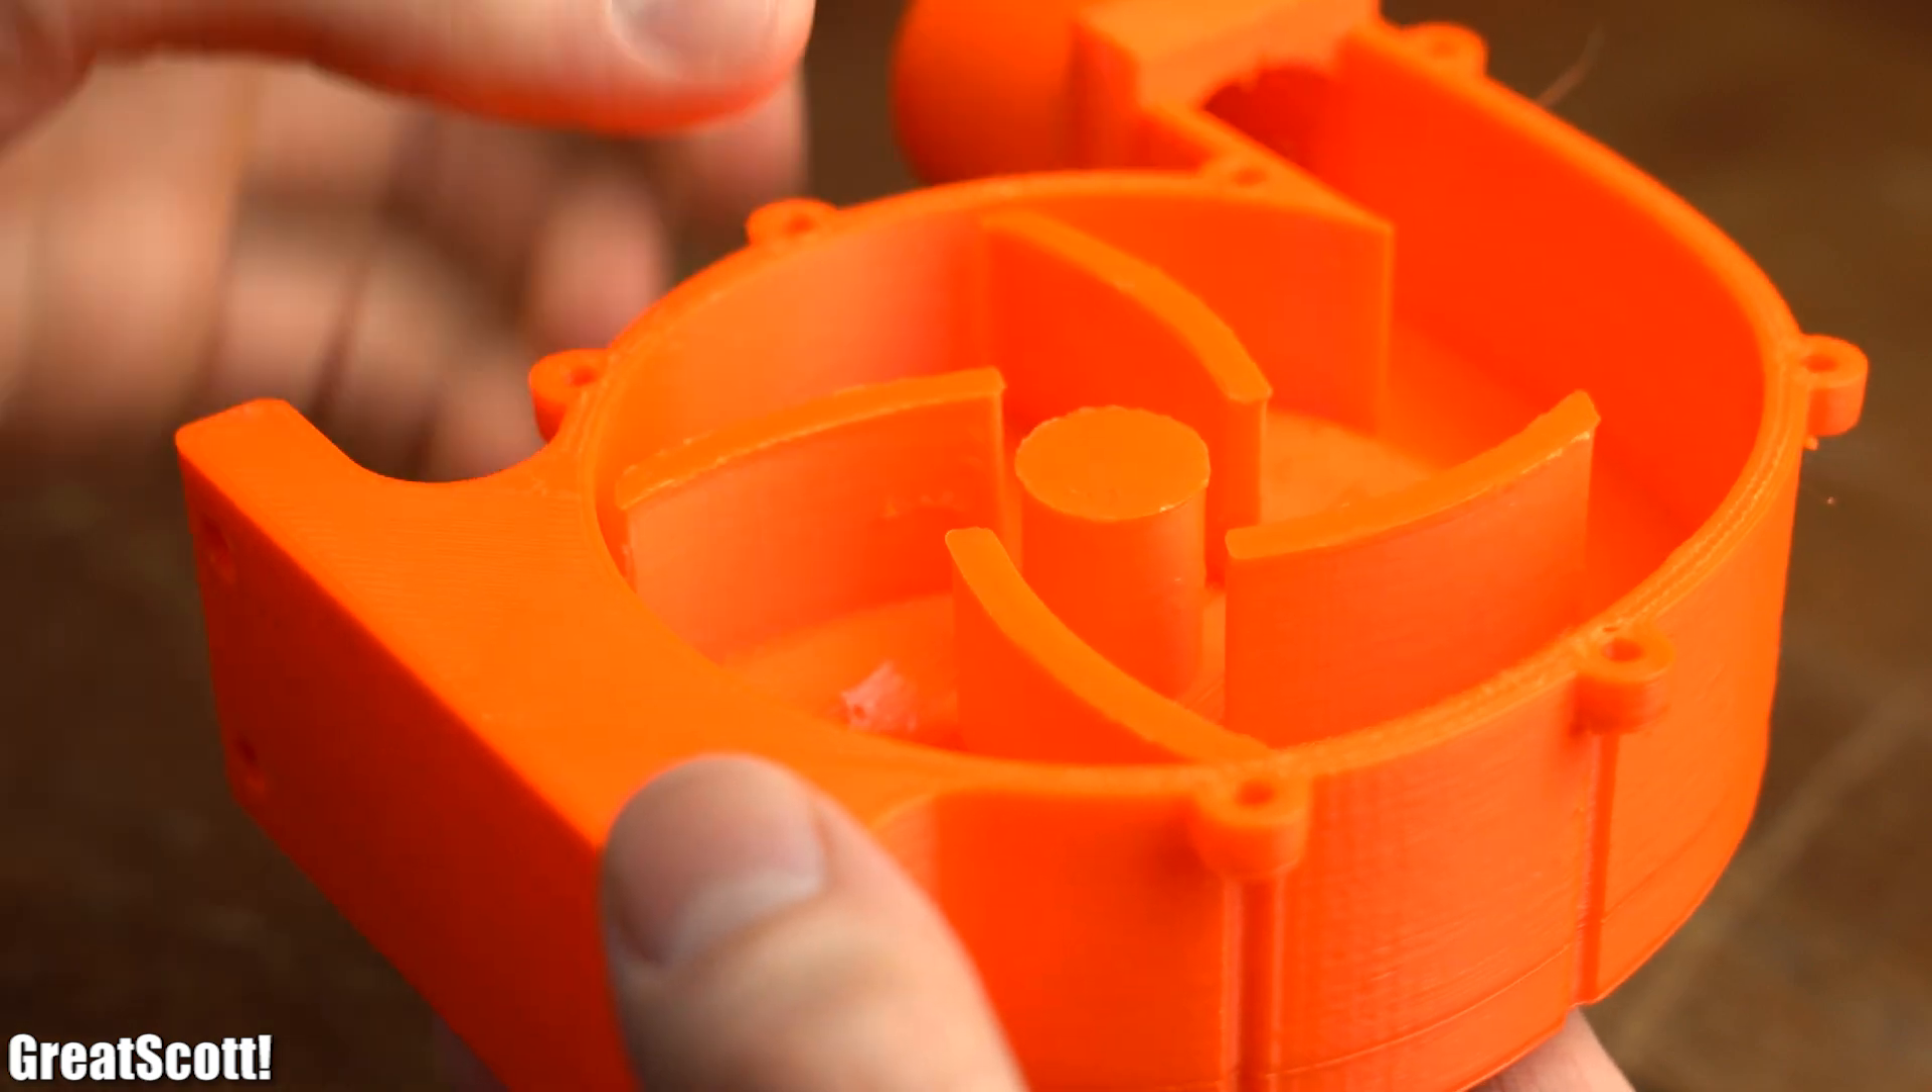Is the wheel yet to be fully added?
No.